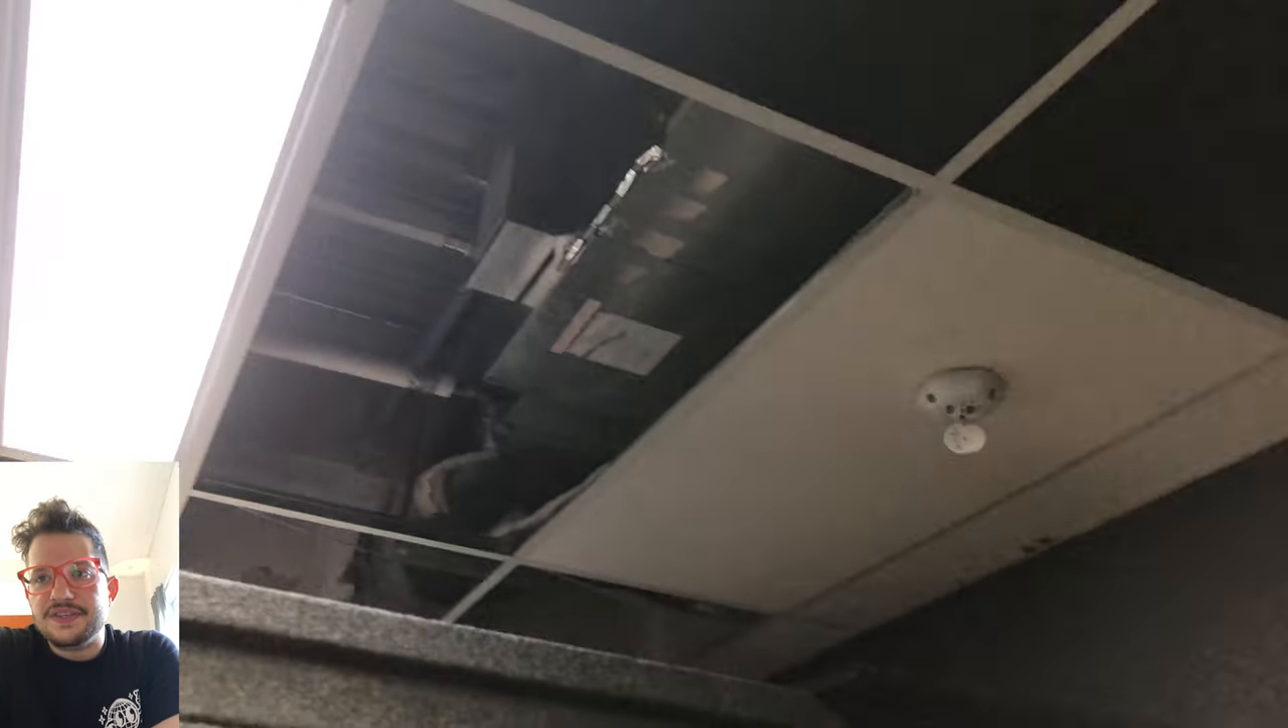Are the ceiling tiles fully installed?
No.